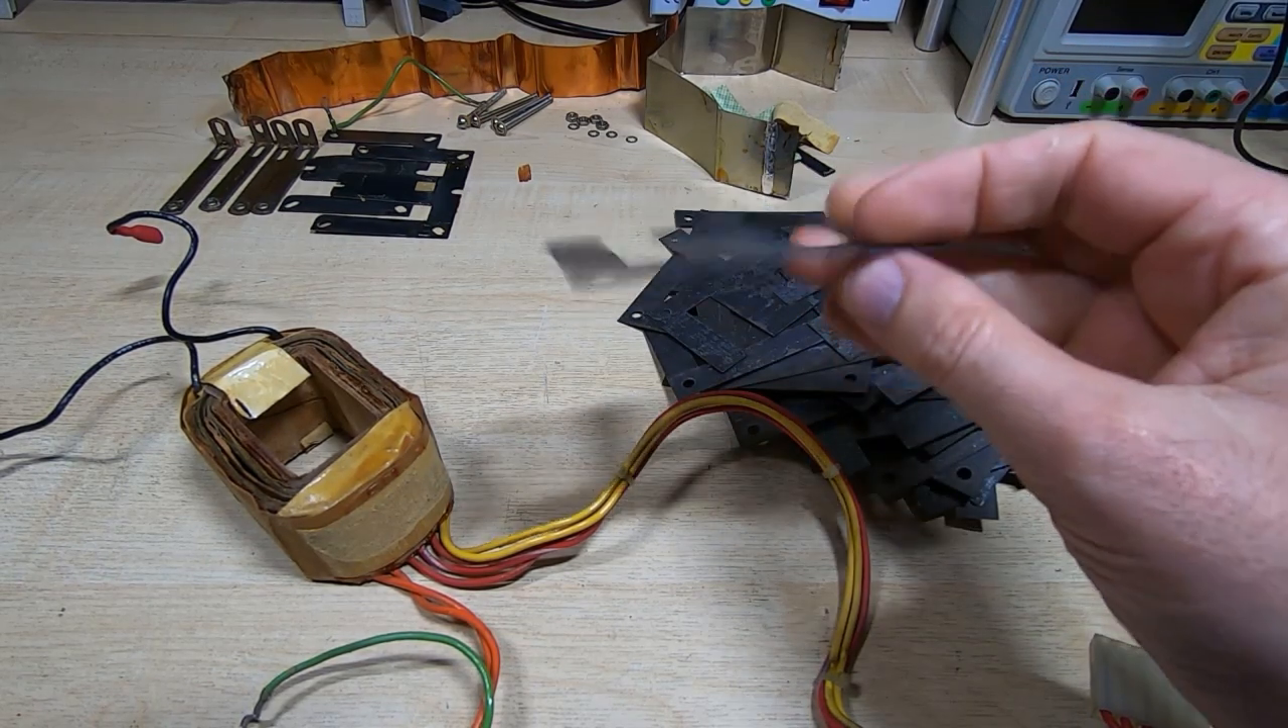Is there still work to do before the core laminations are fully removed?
No.